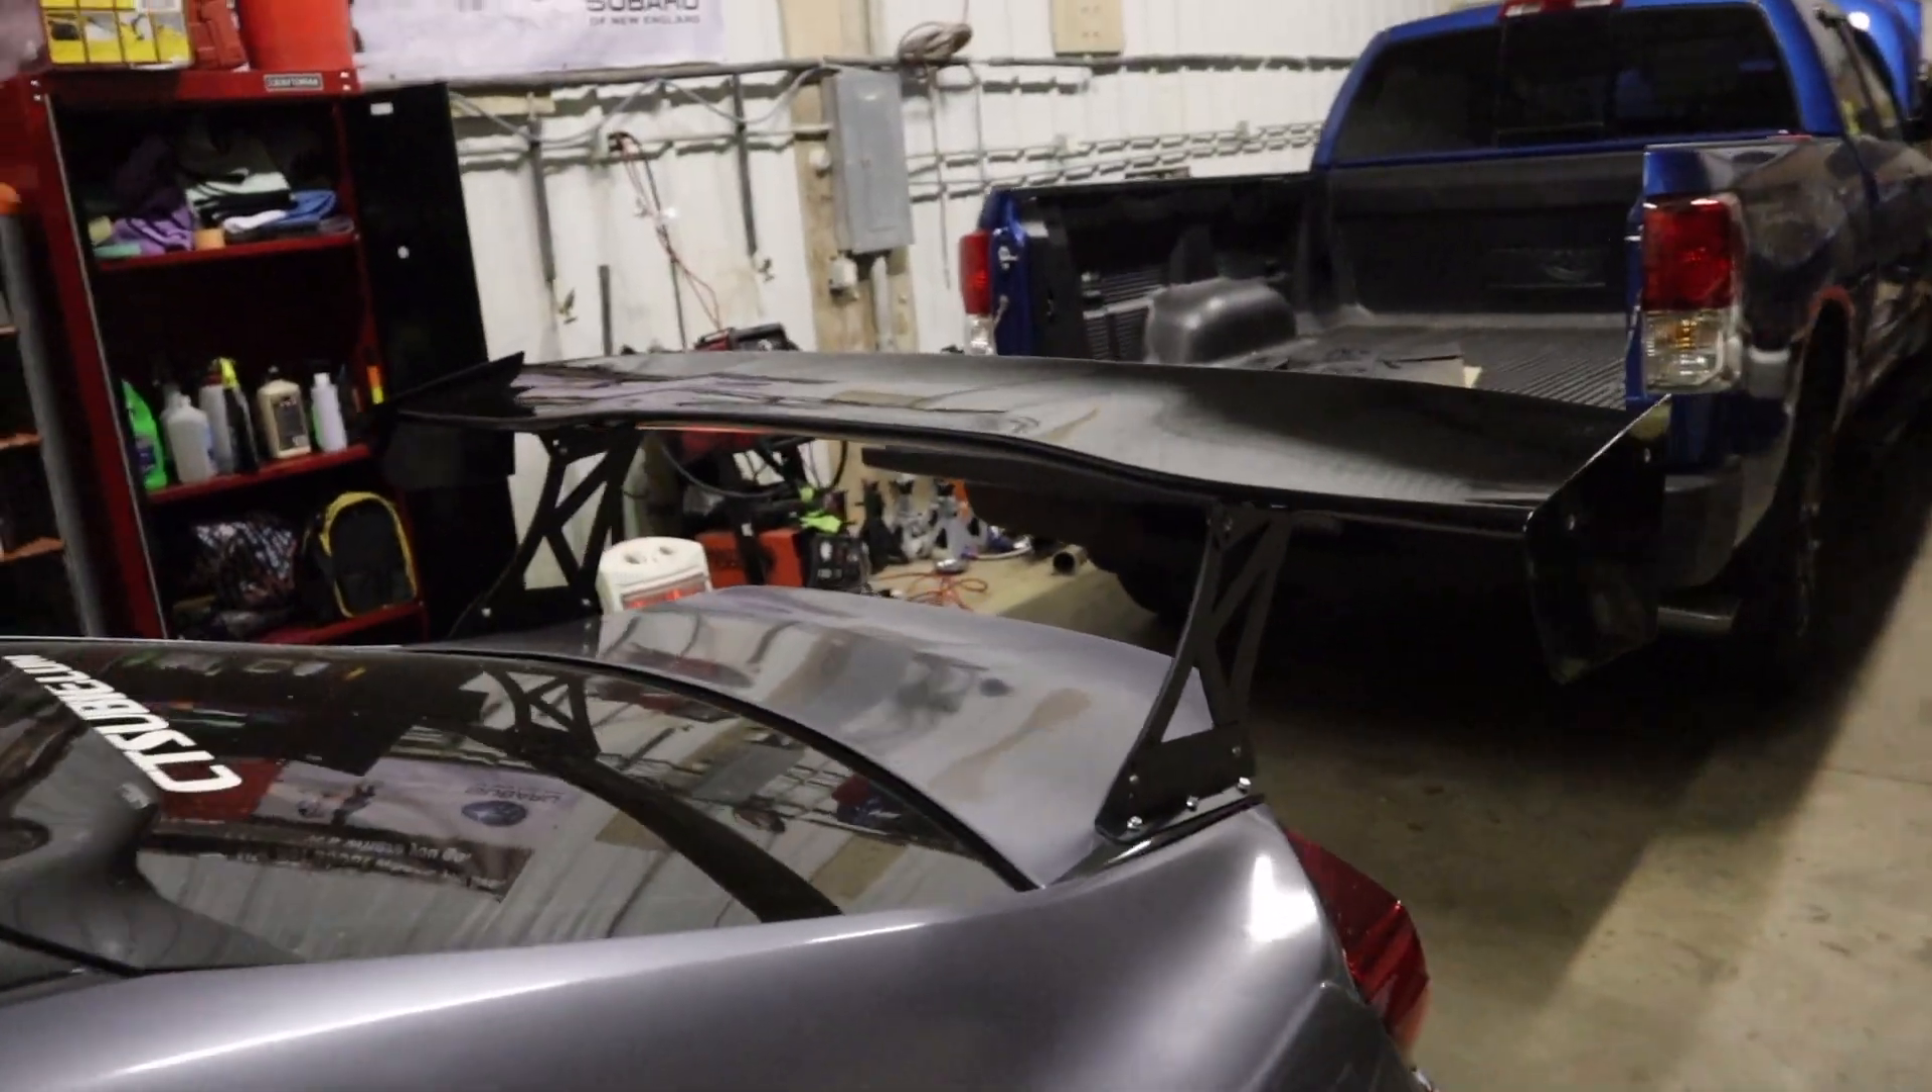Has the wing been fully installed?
Yes.